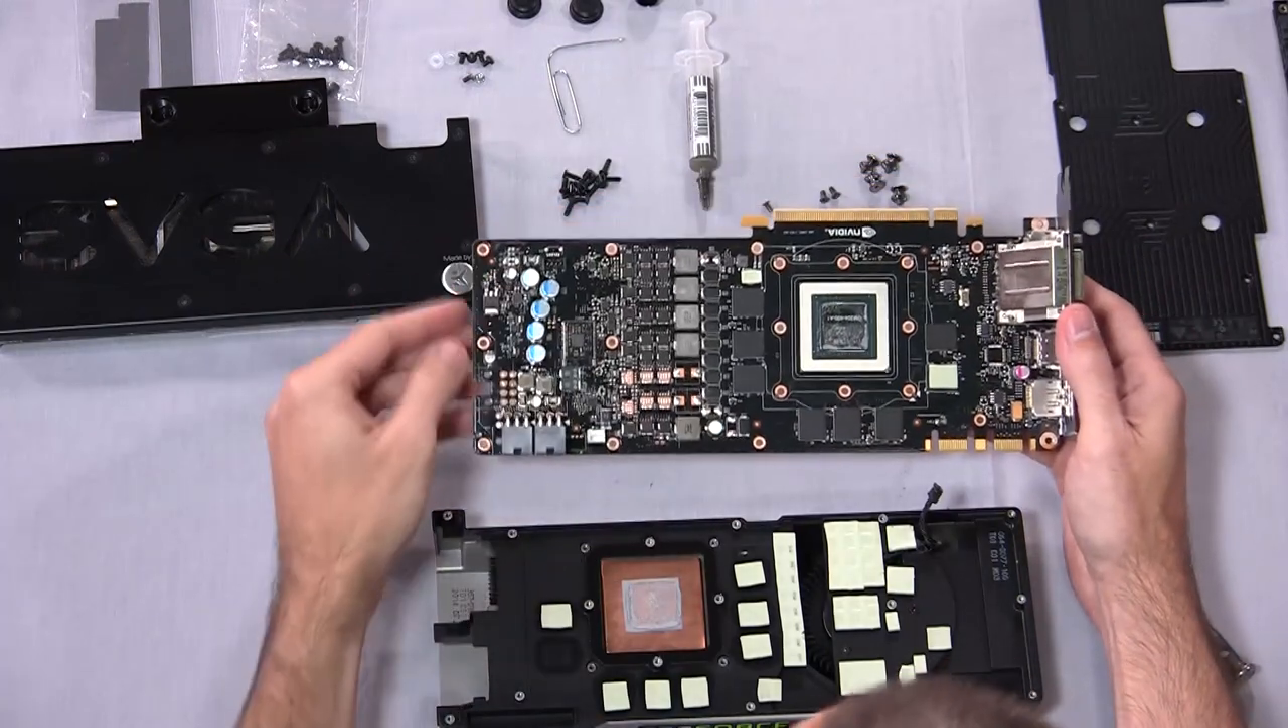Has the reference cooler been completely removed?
Yes.